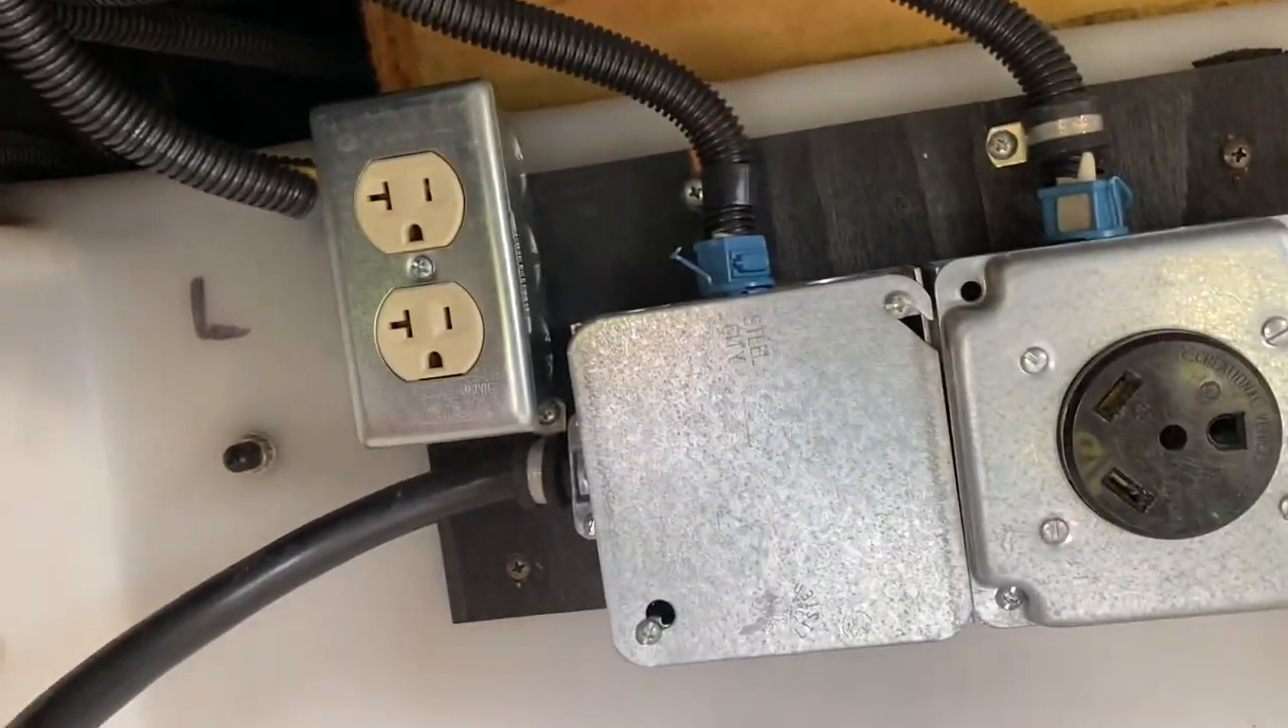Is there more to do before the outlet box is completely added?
No.